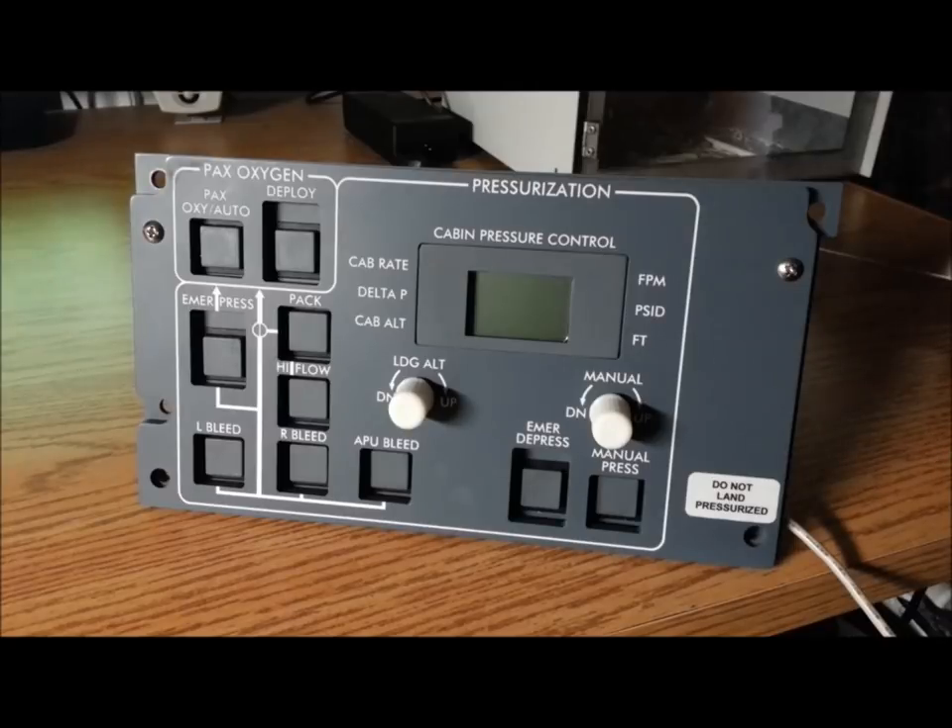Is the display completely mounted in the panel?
Yes.